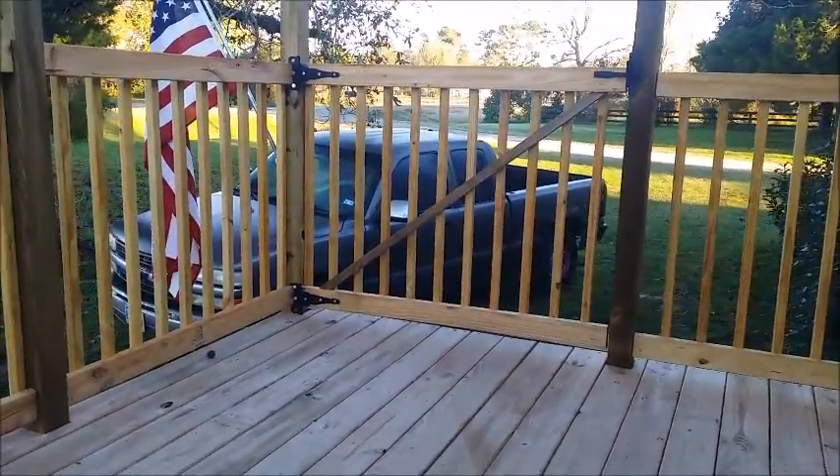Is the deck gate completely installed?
Yes.